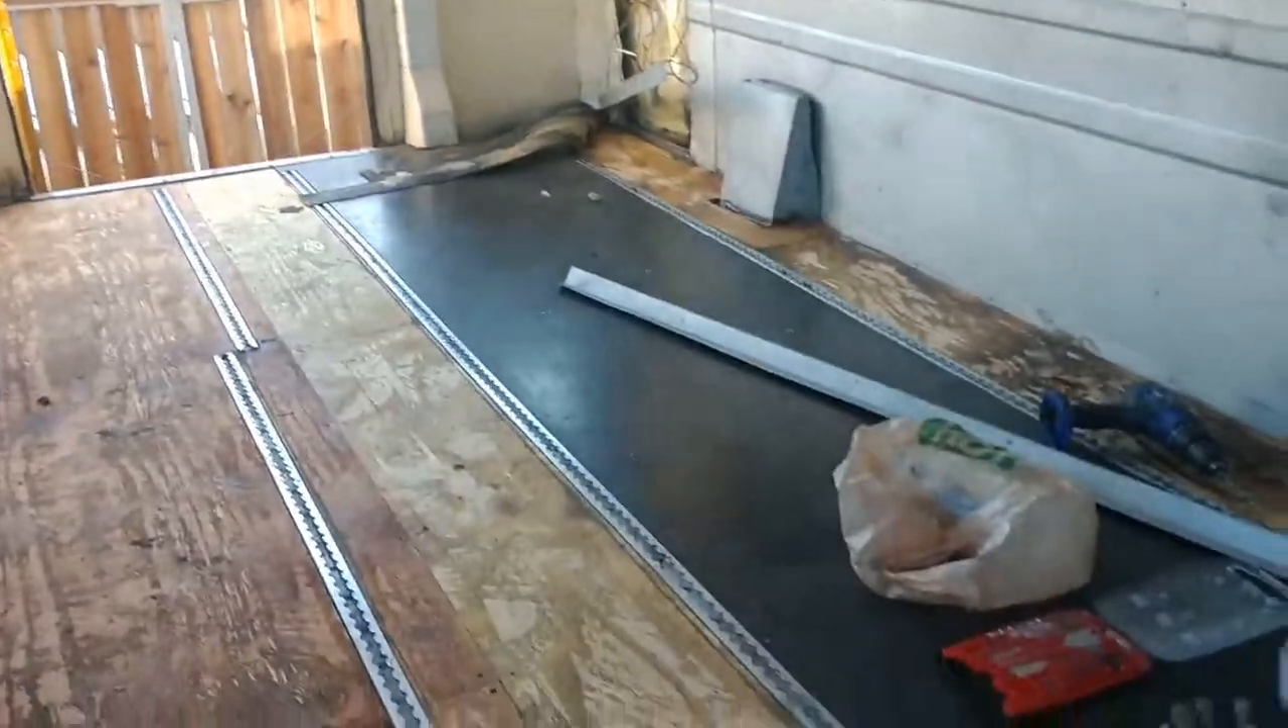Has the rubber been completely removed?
No.